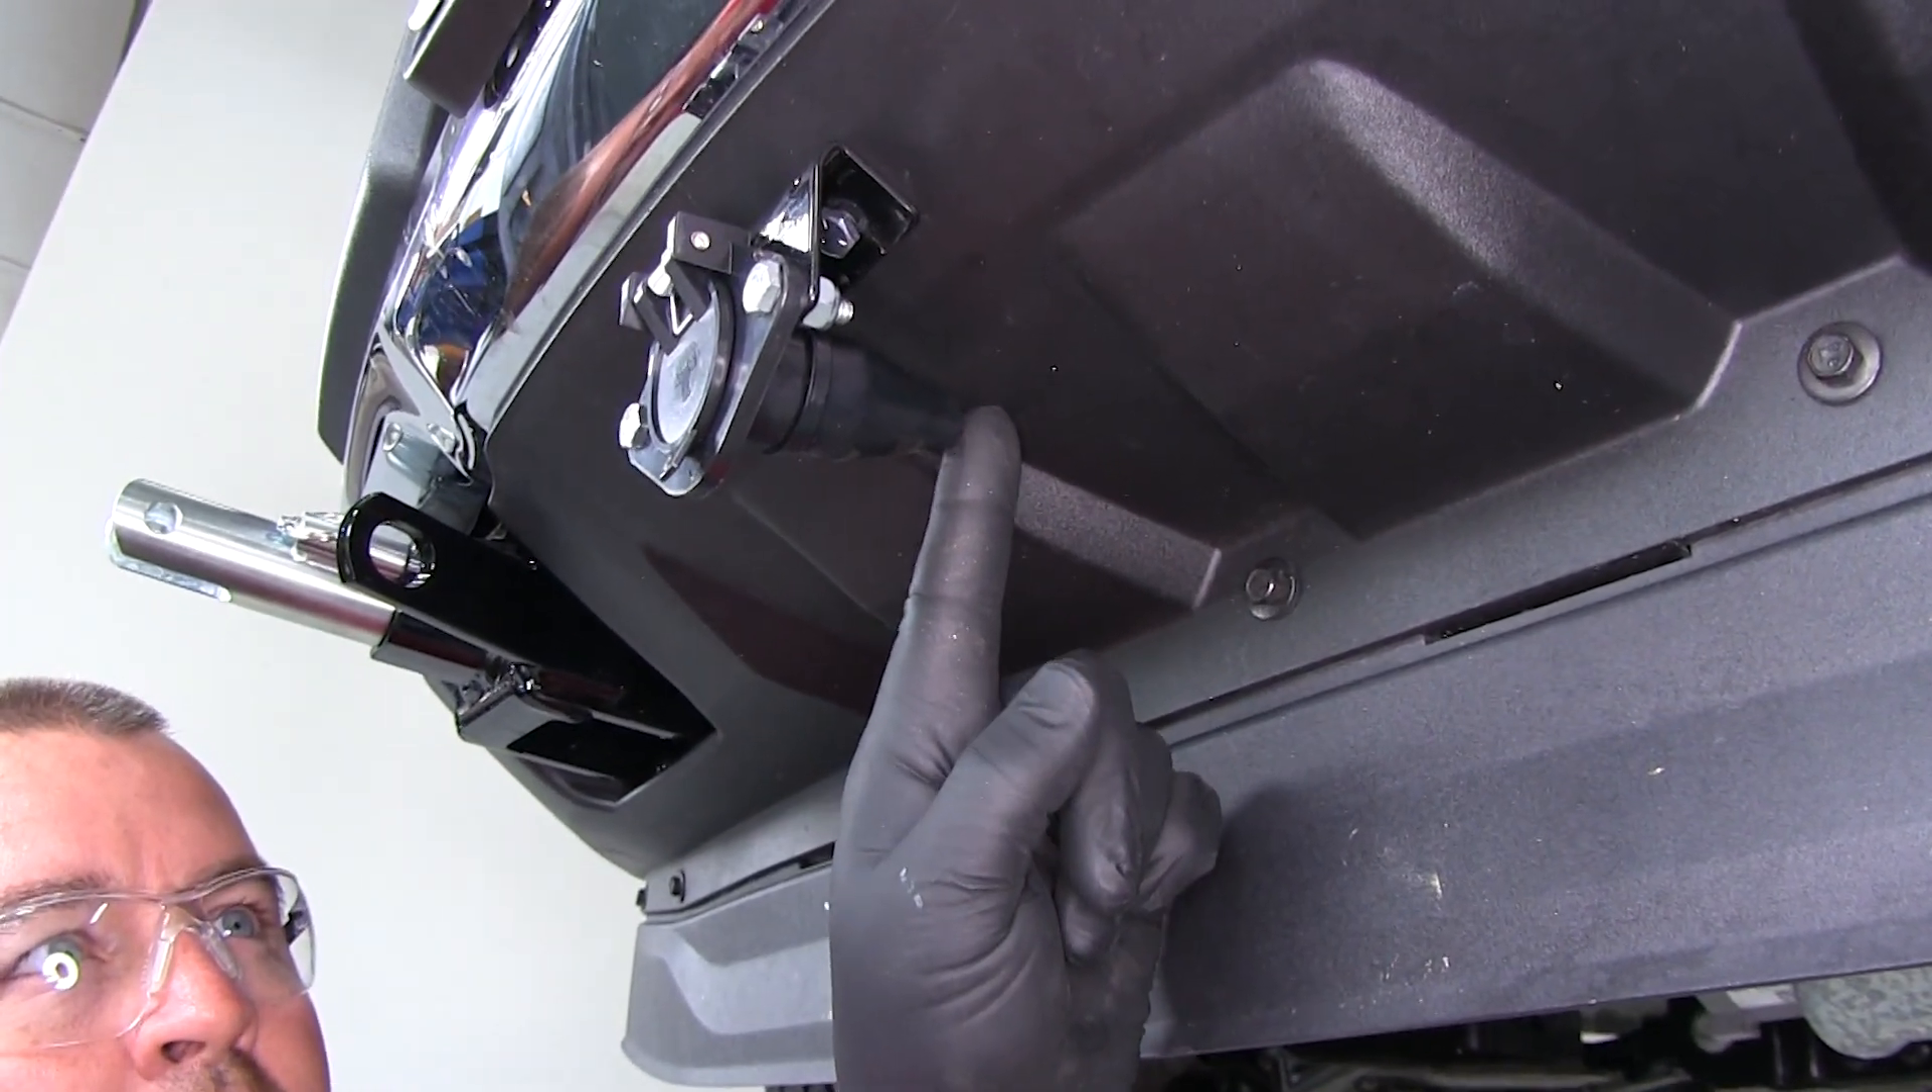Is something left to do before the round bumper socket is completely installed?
No.